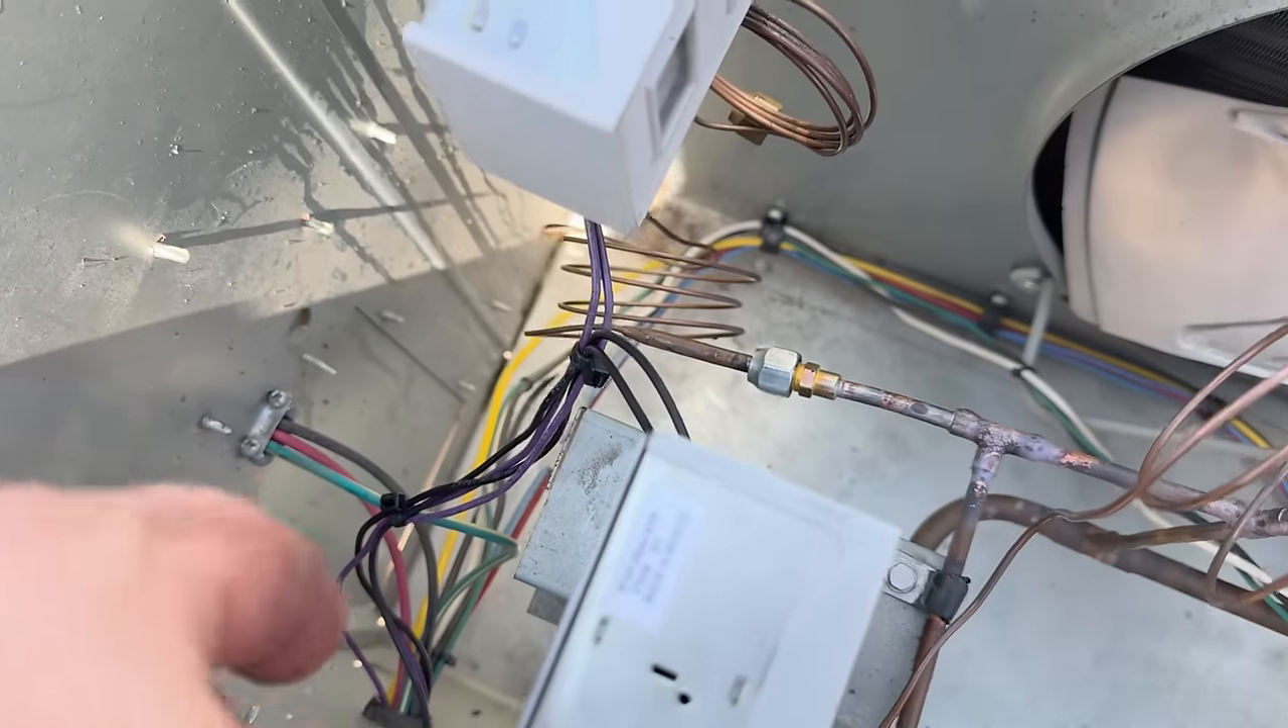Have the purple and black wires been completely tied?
Yes.